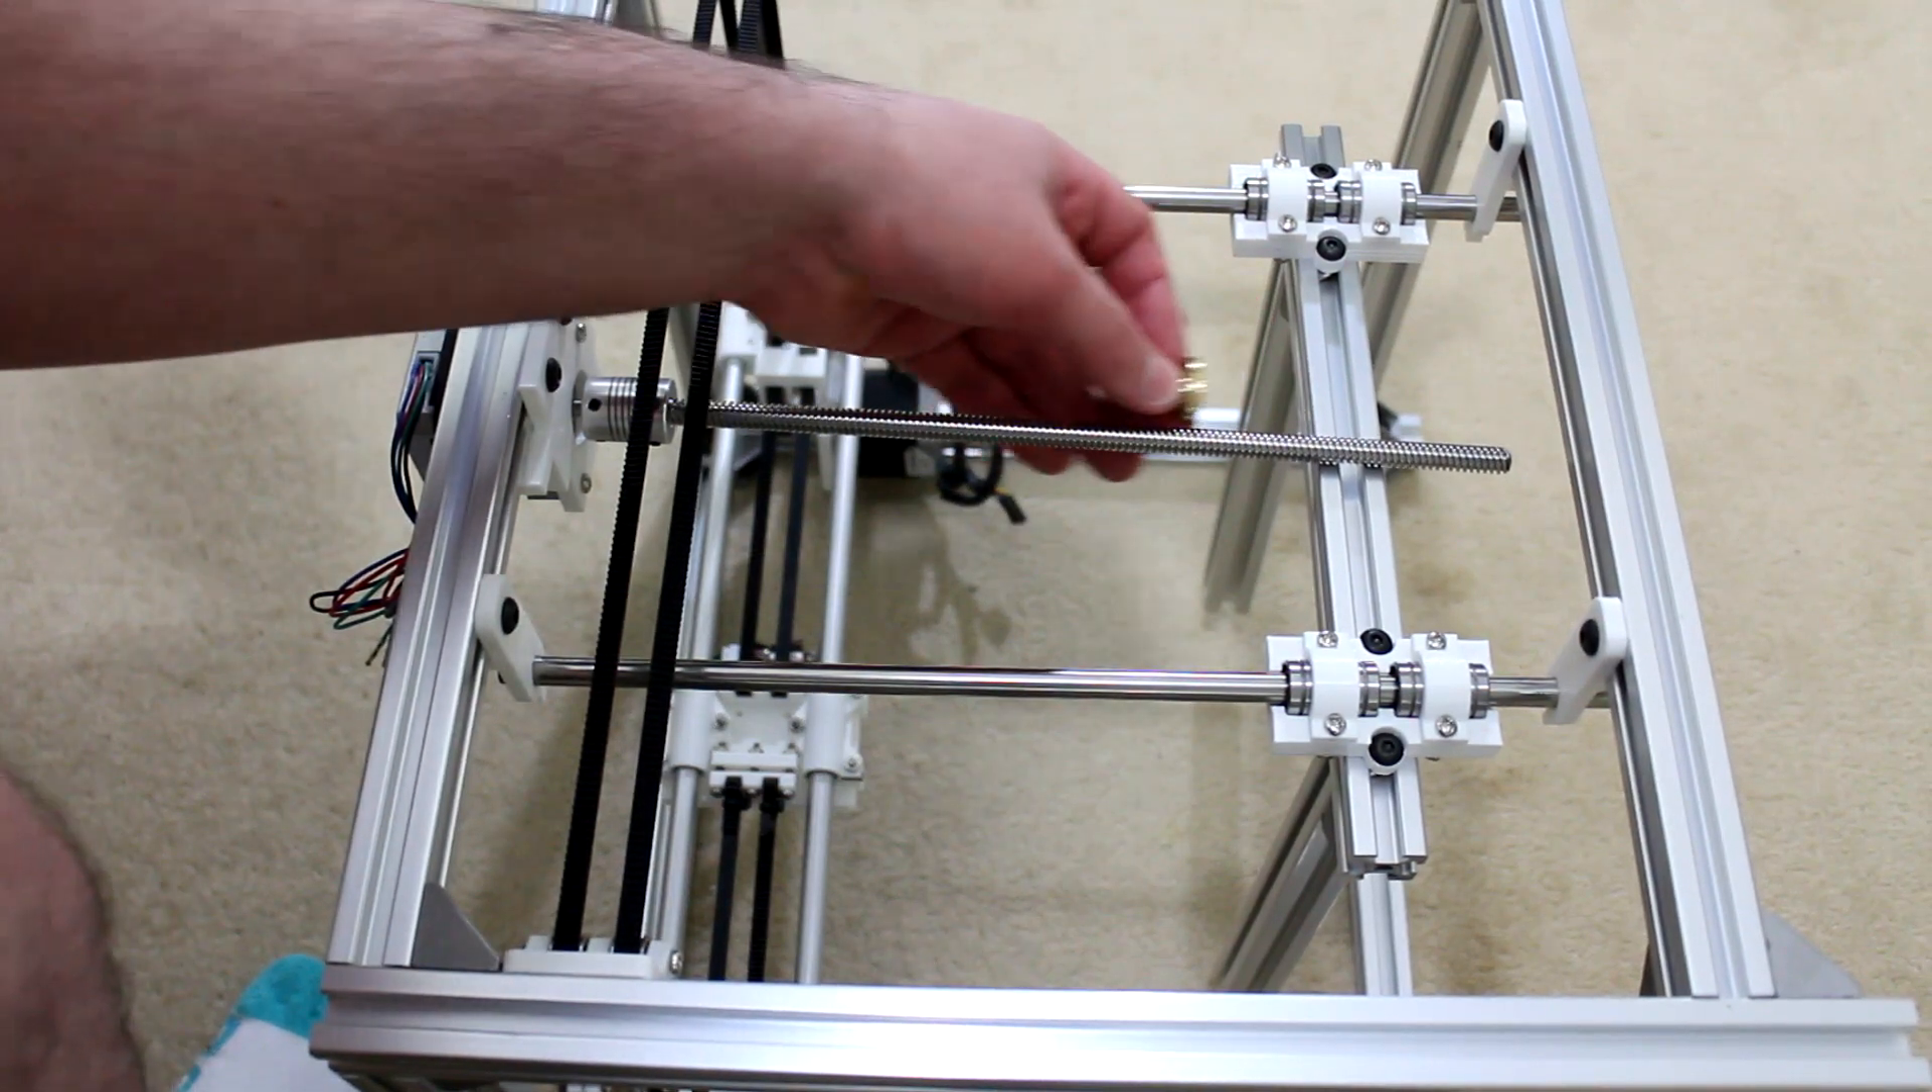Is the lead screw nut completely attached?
No.